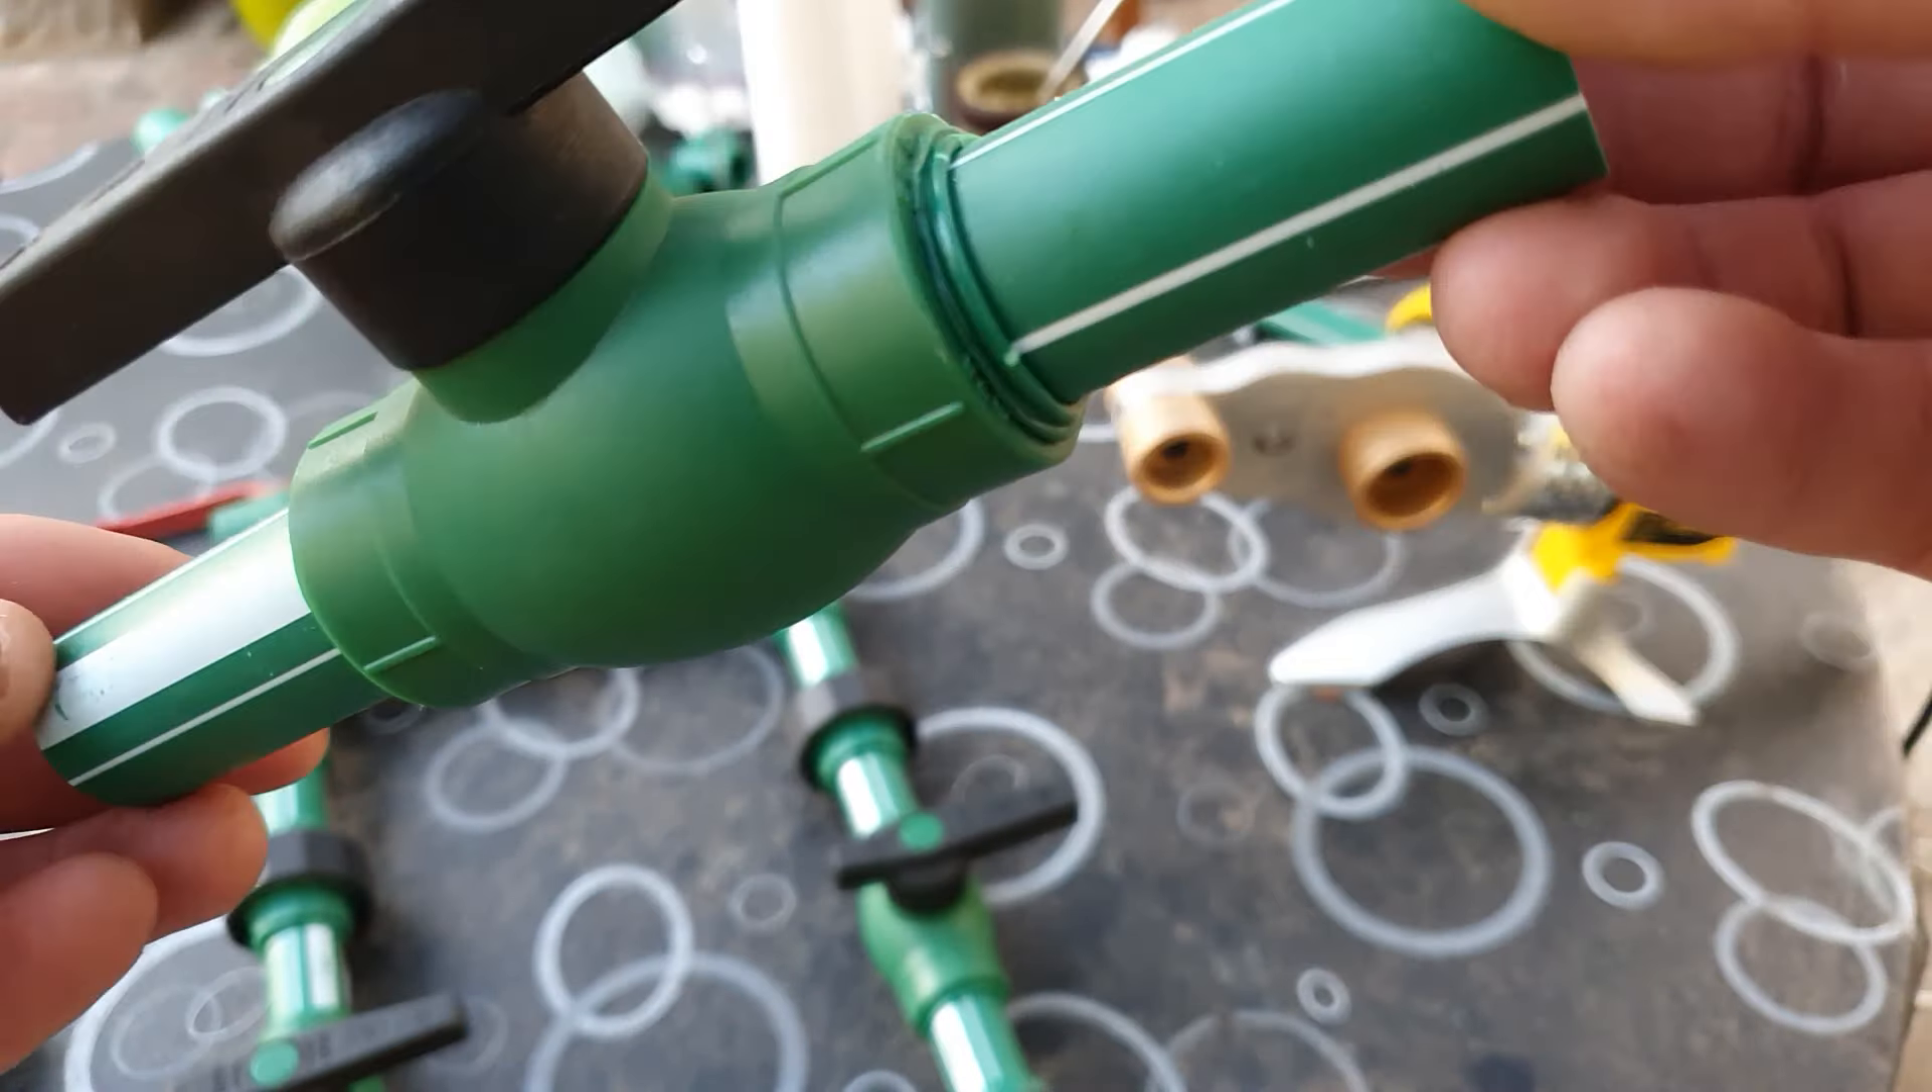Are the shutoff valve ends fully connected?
Yes.